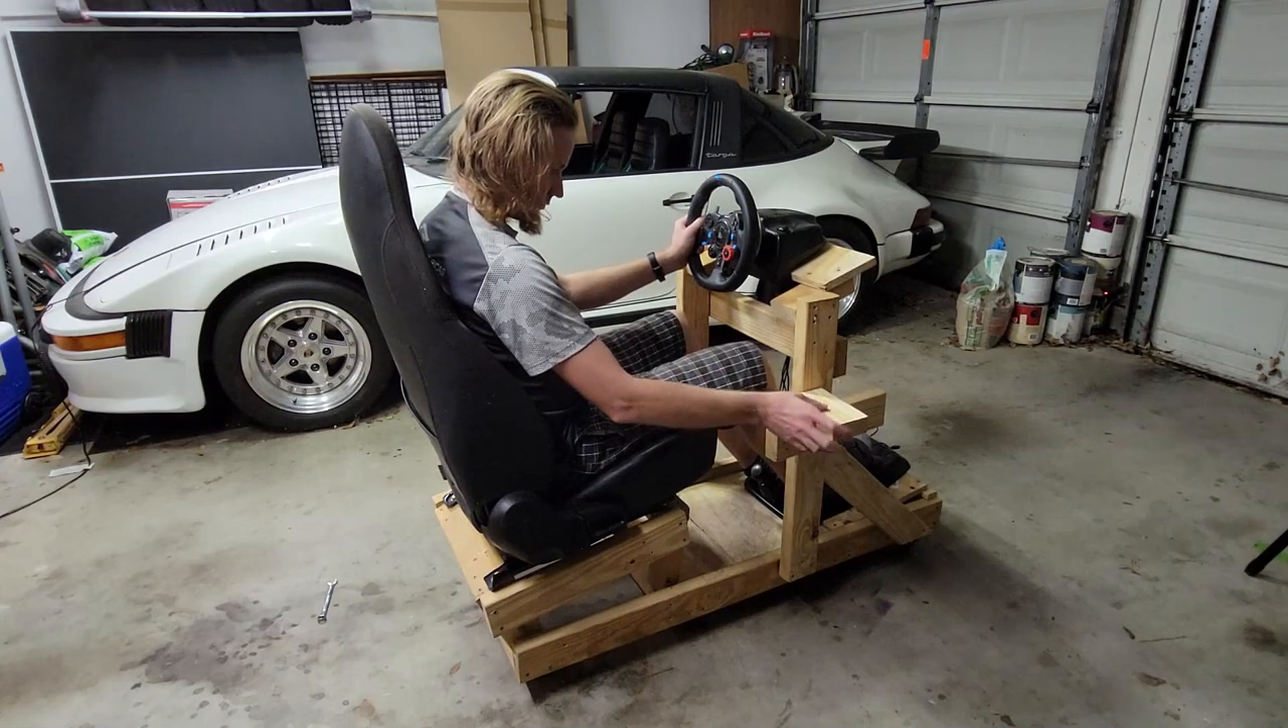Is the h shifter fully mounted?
No.